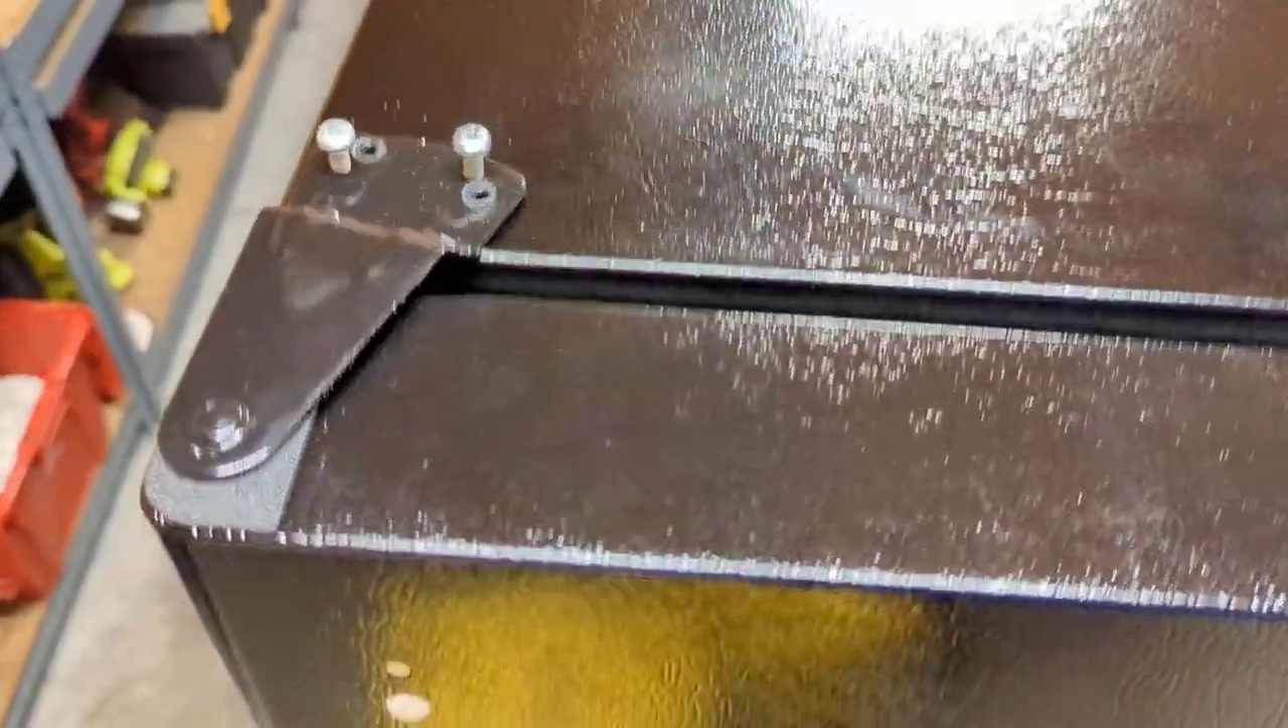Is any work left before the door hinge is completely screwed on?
Yes.